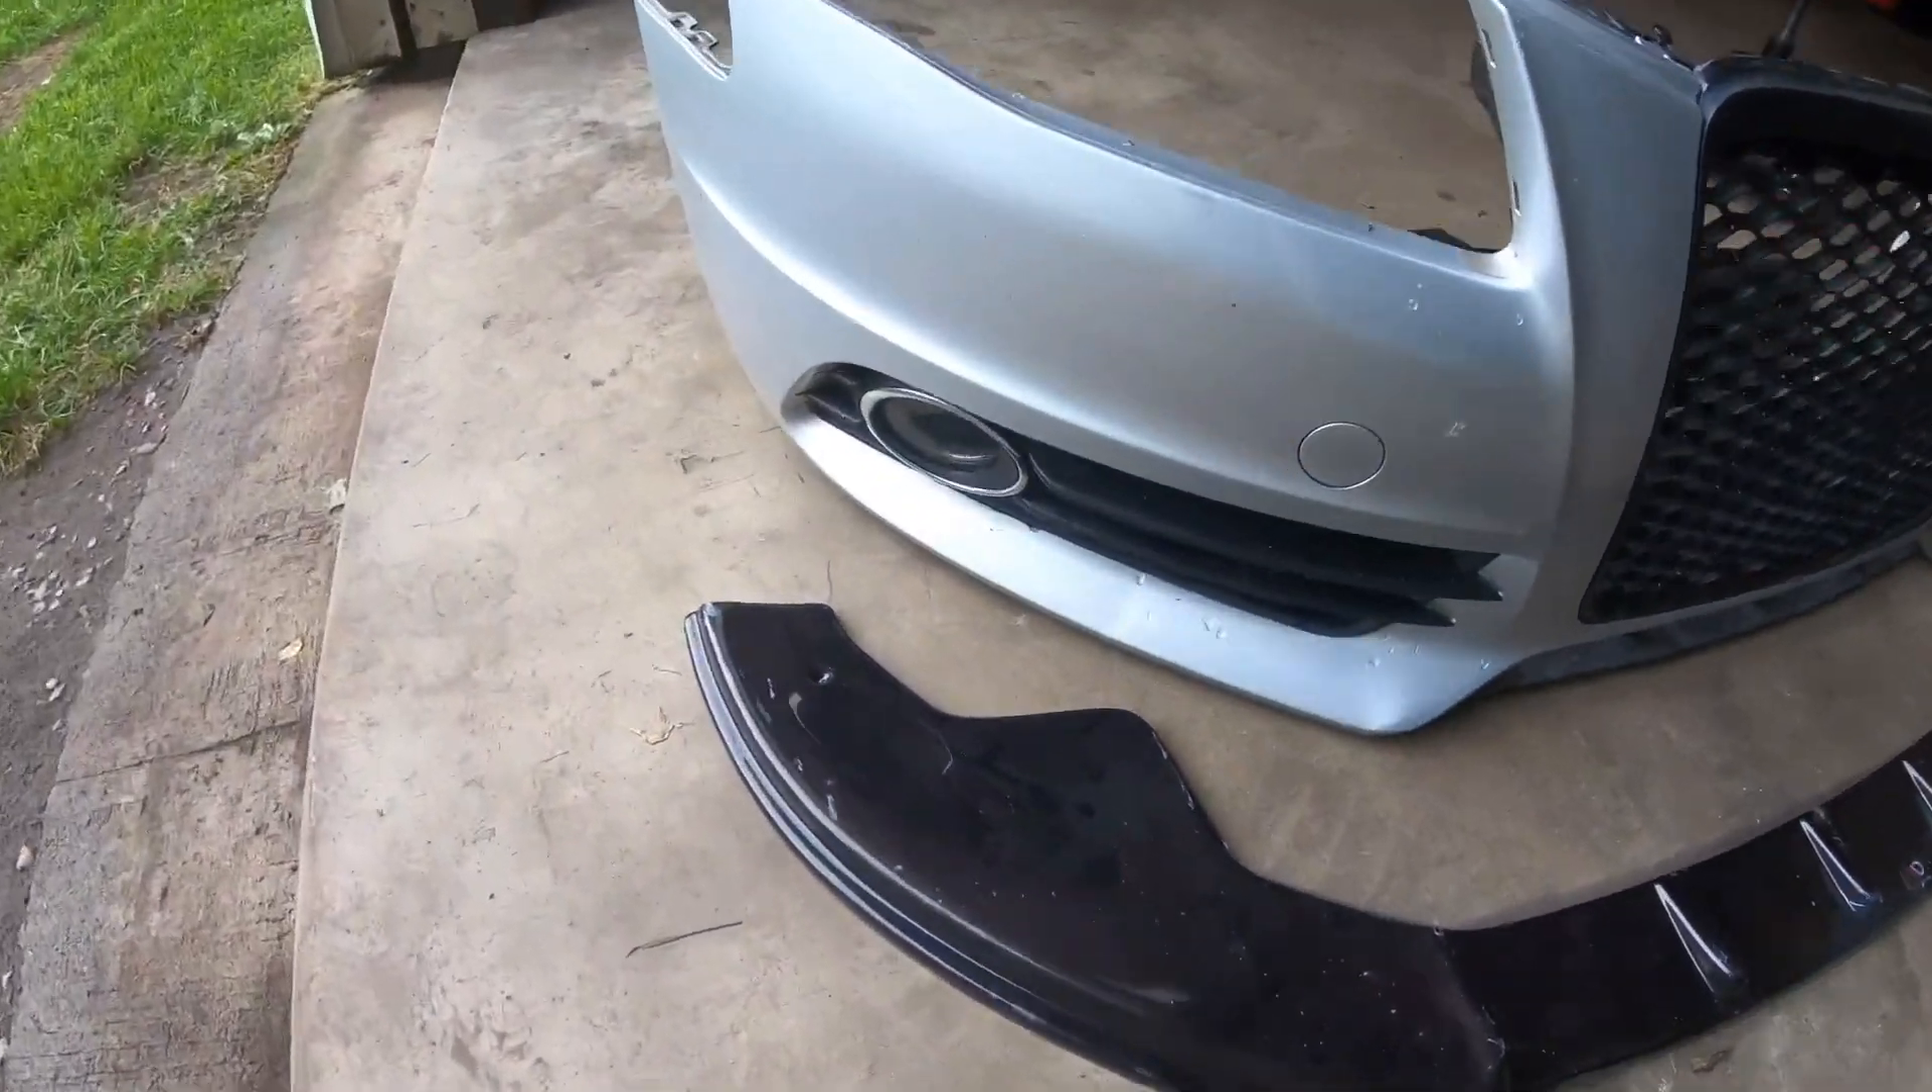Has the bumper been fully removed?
Yes.